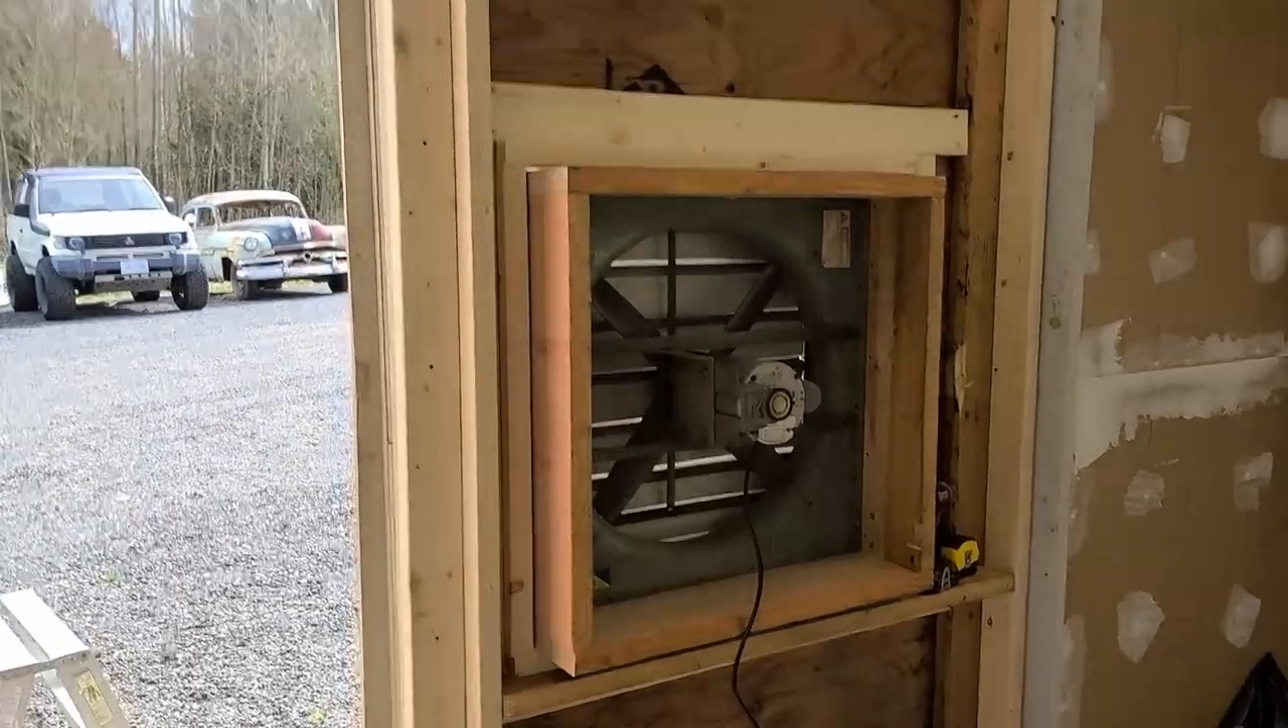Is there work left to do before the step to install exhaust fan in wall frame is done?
No.